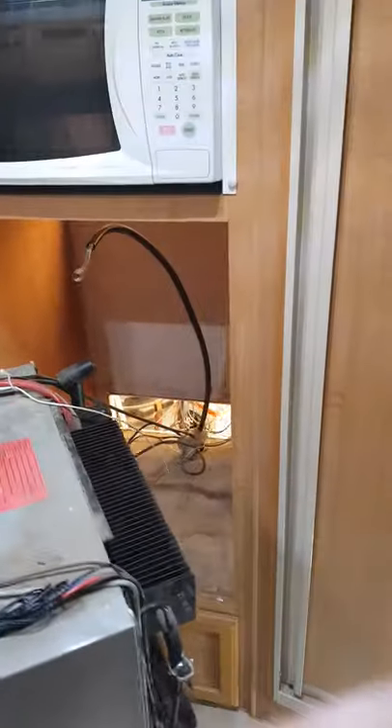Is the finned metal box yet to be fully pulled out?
No.